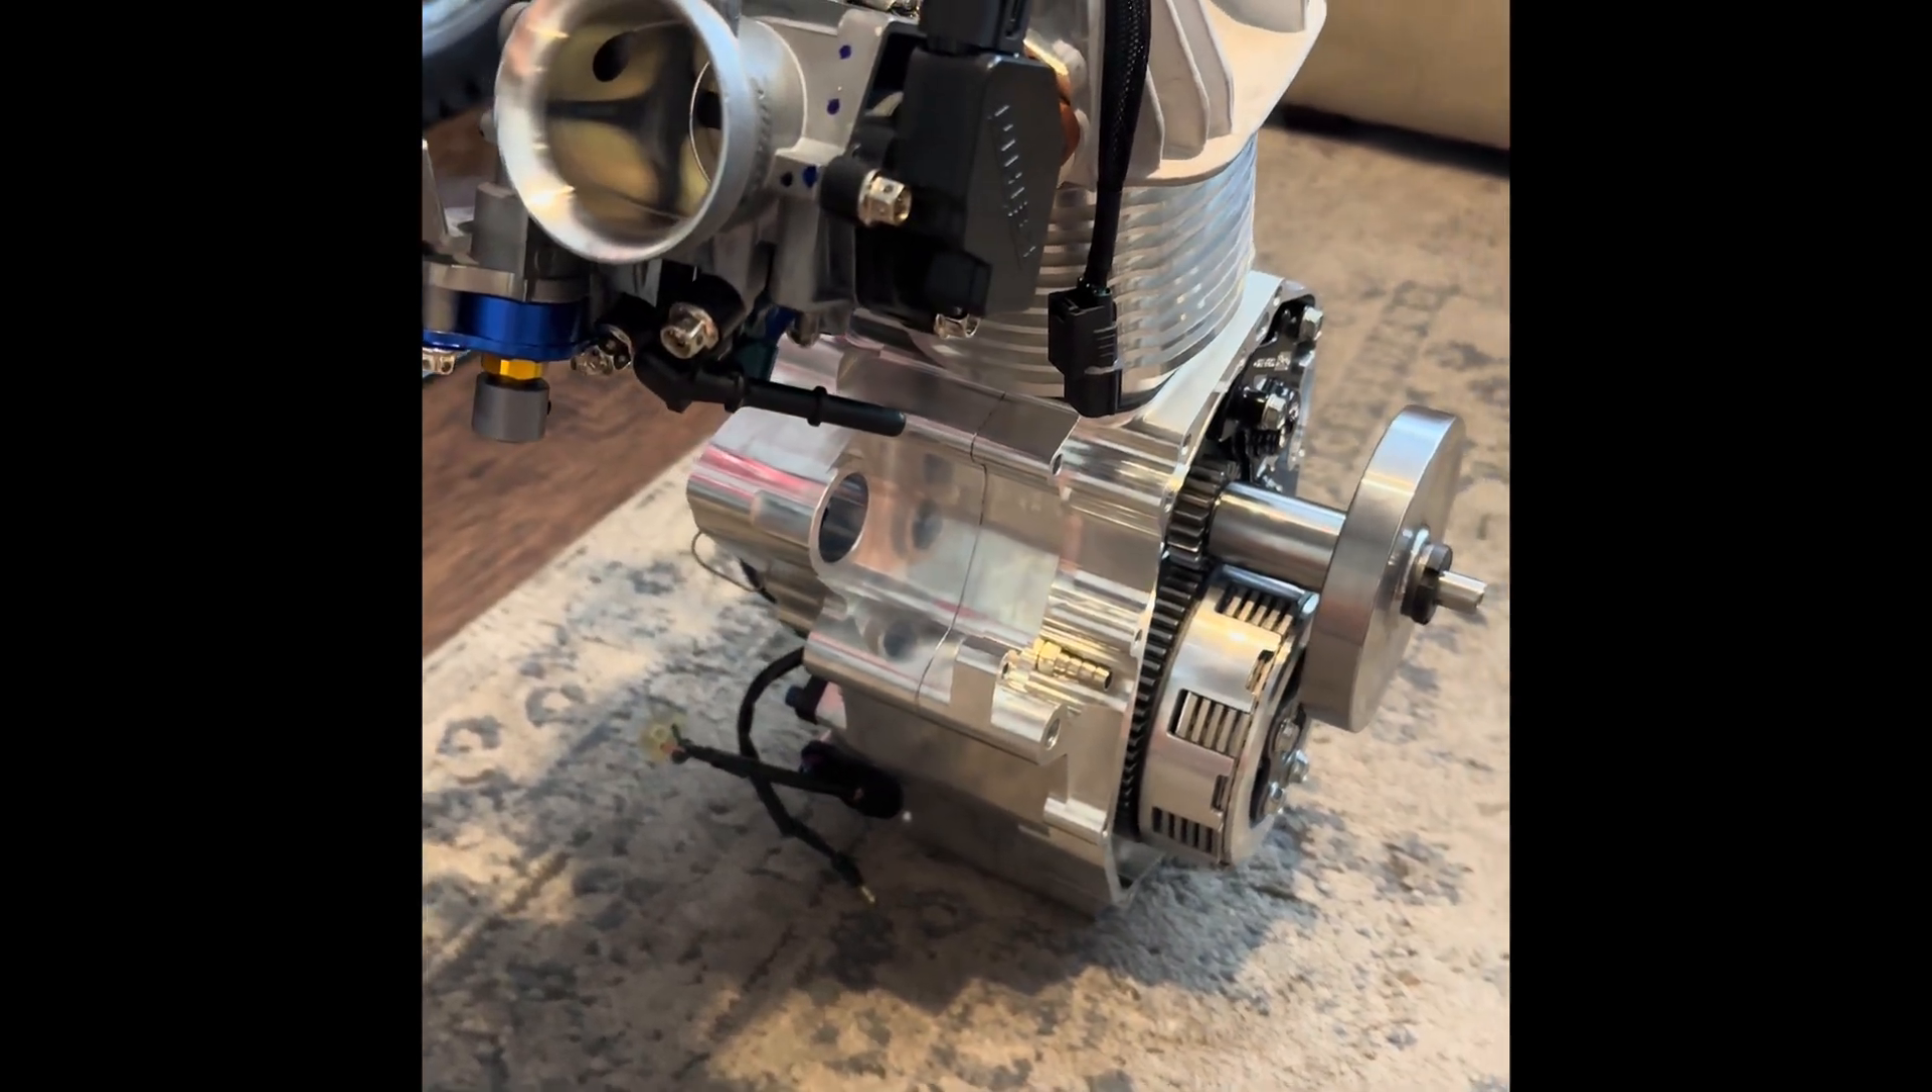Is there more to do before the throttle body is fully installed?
No.